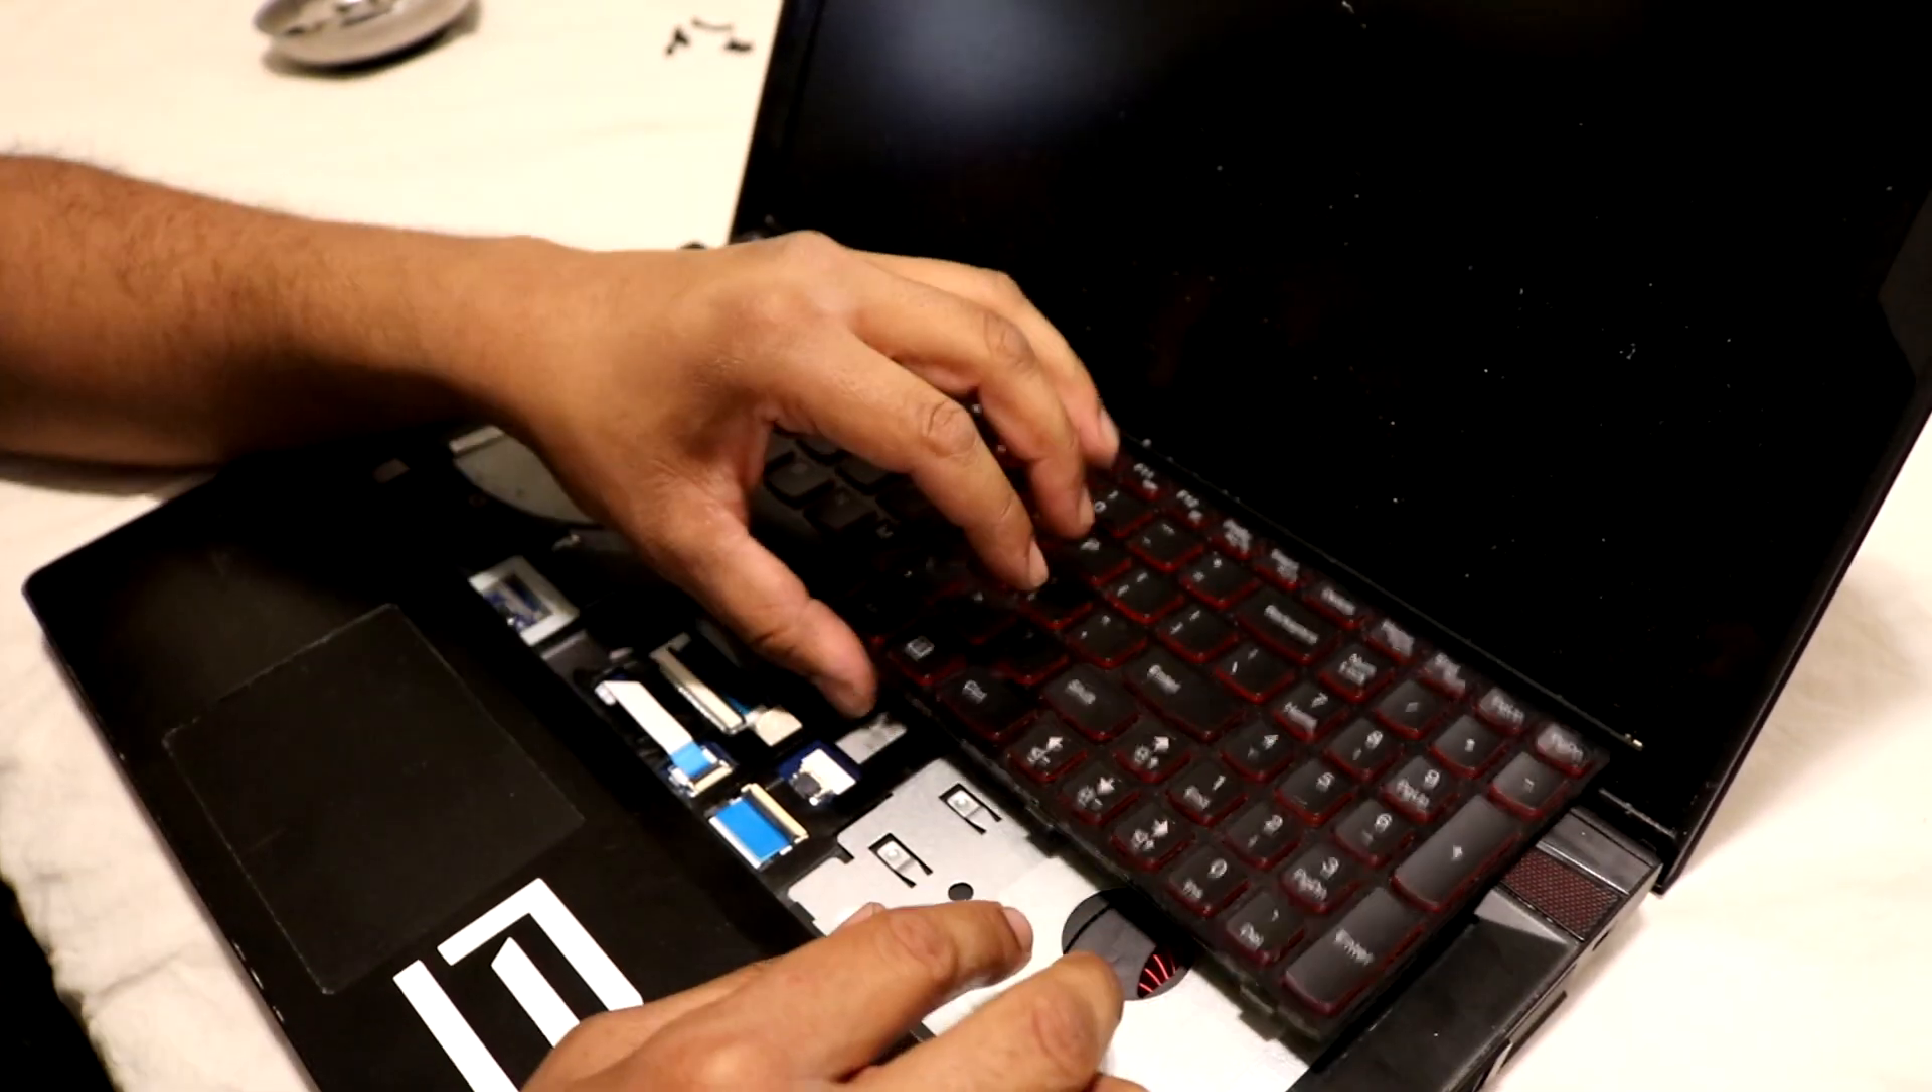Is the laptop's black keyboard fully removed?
No.